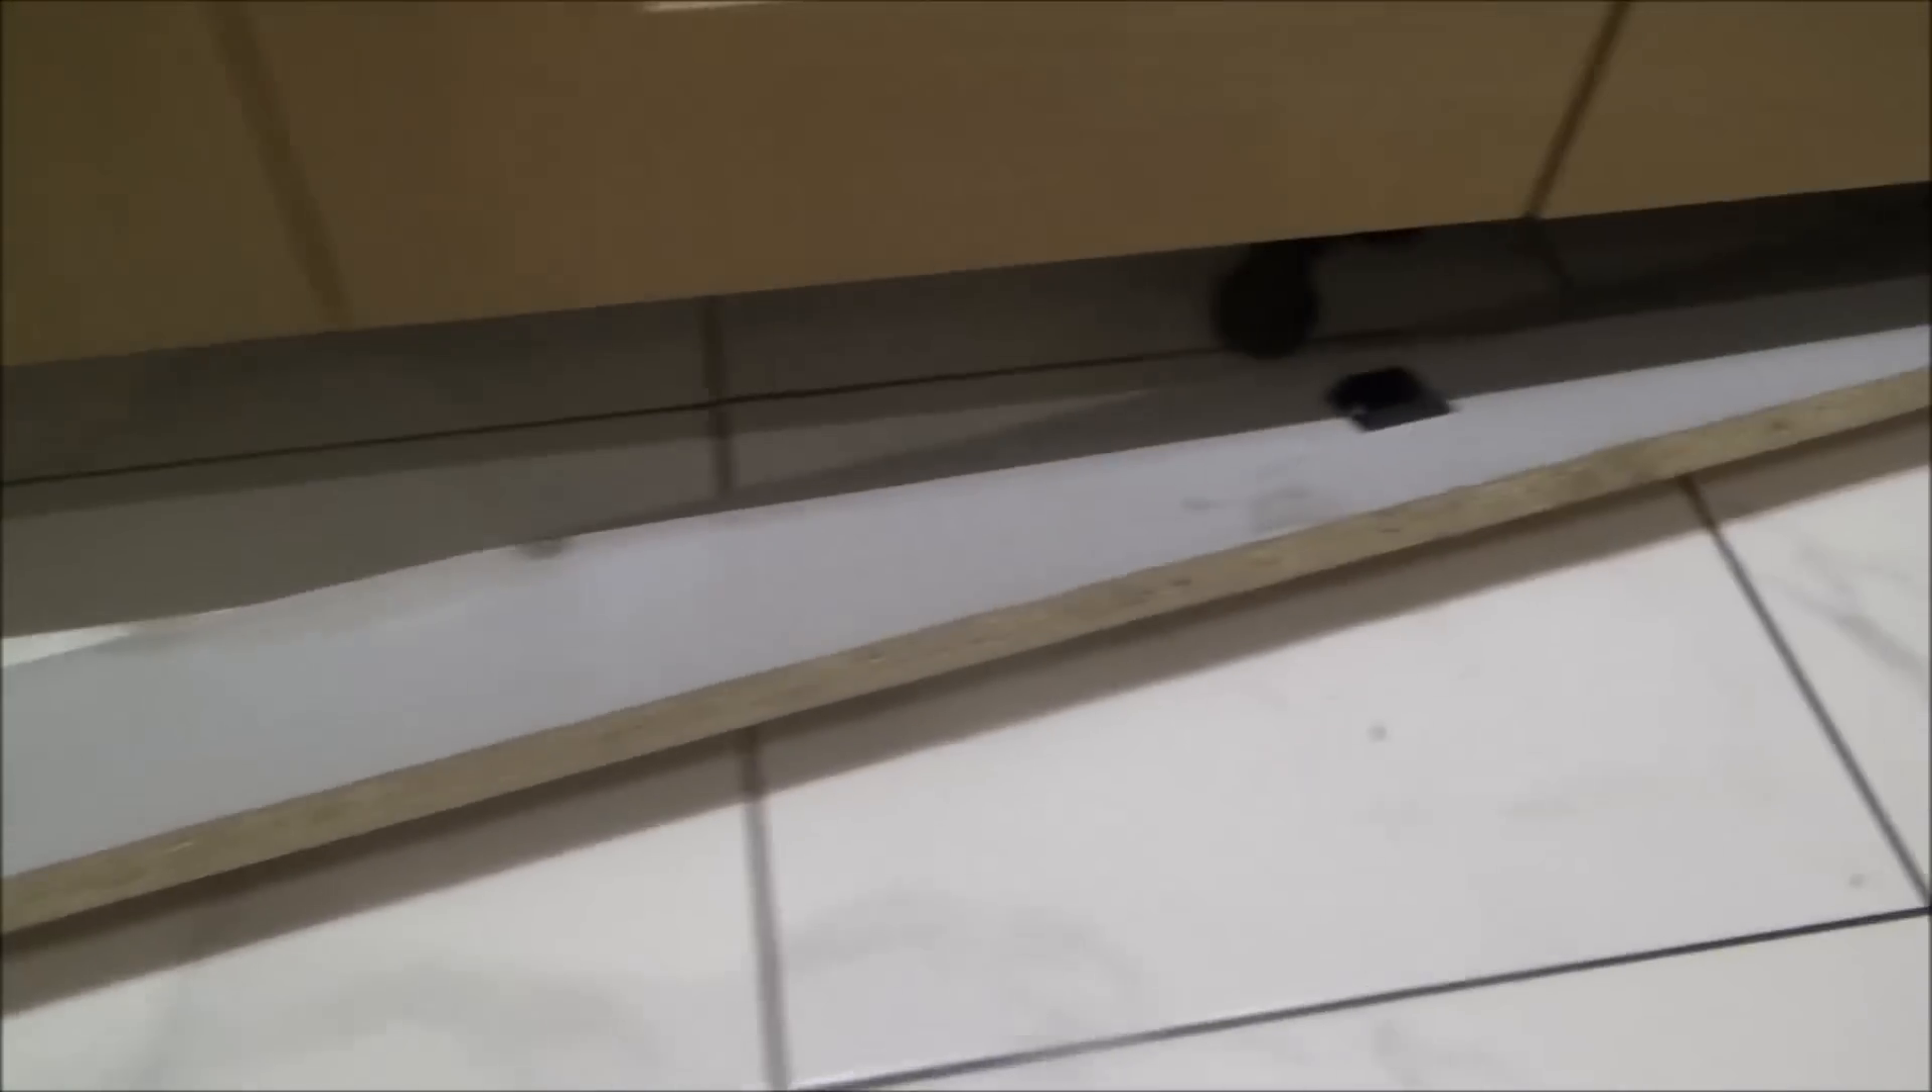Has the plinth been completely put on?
No.